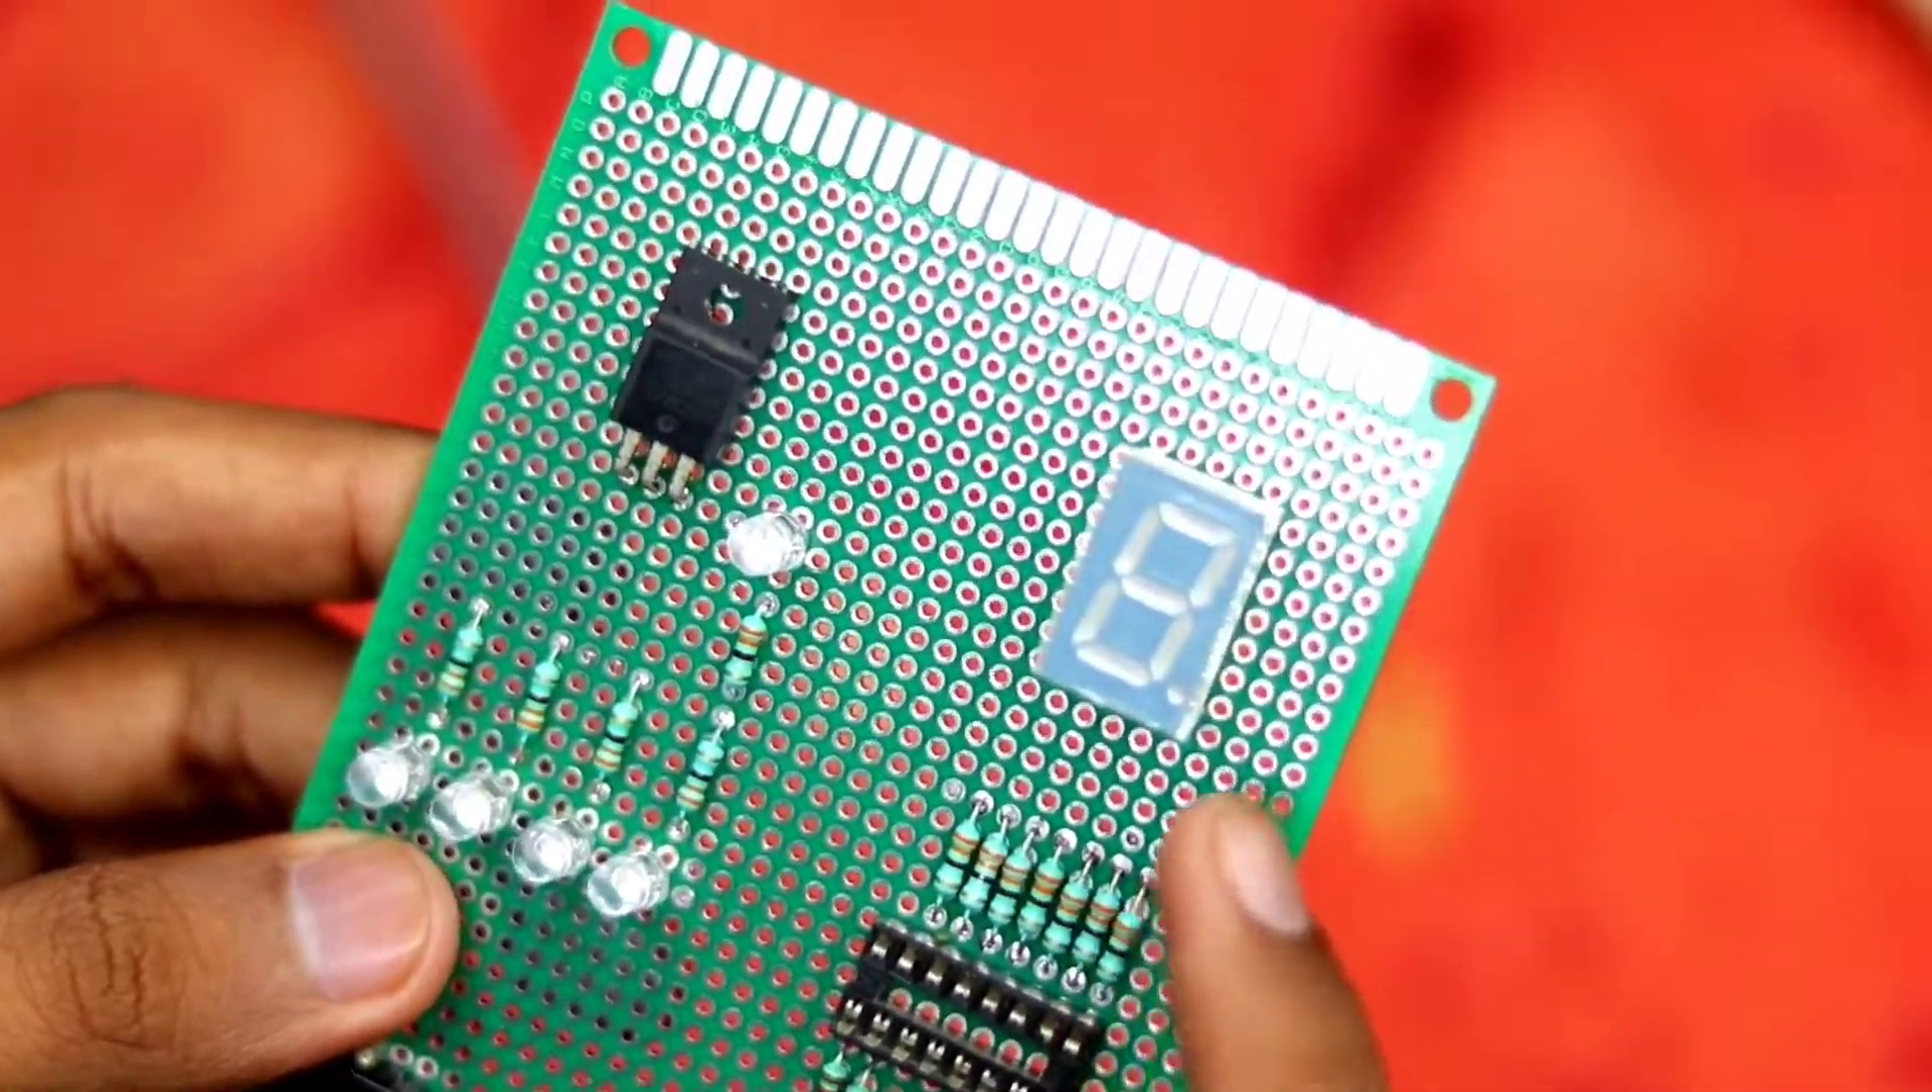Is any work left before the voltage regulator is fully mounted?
No.